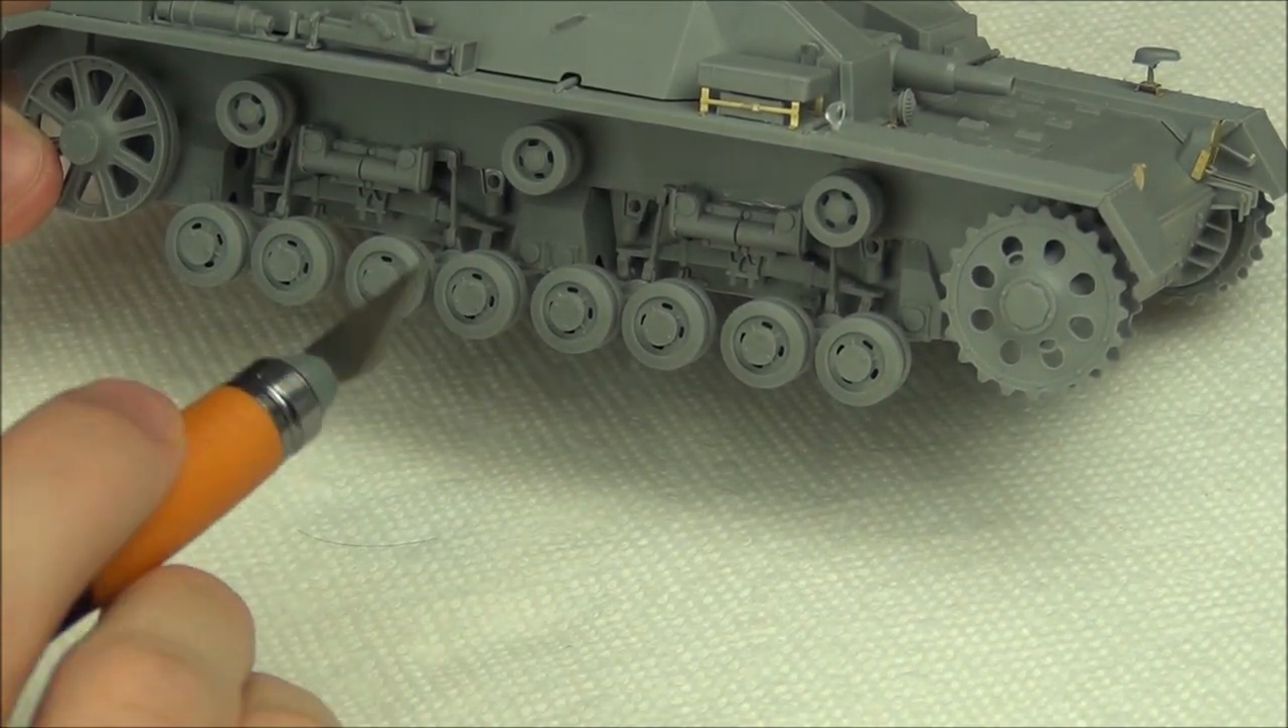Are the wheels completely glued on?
Yes.